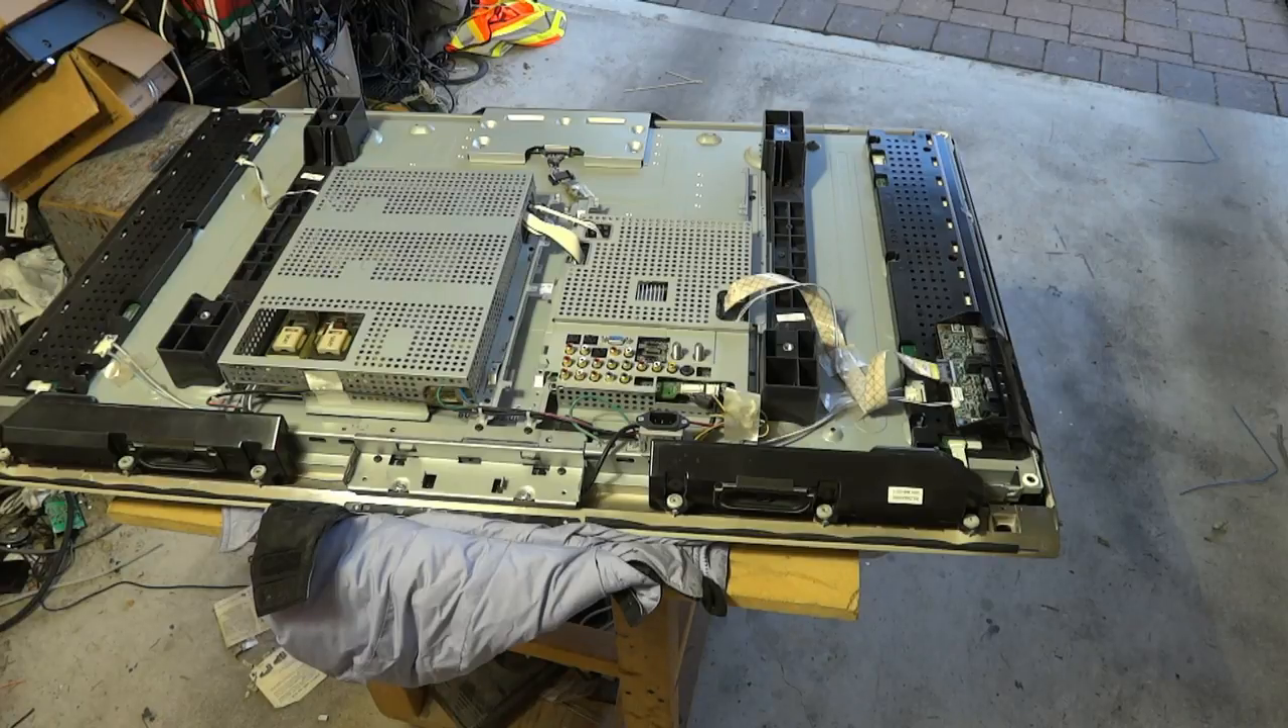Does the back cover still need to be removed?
No.